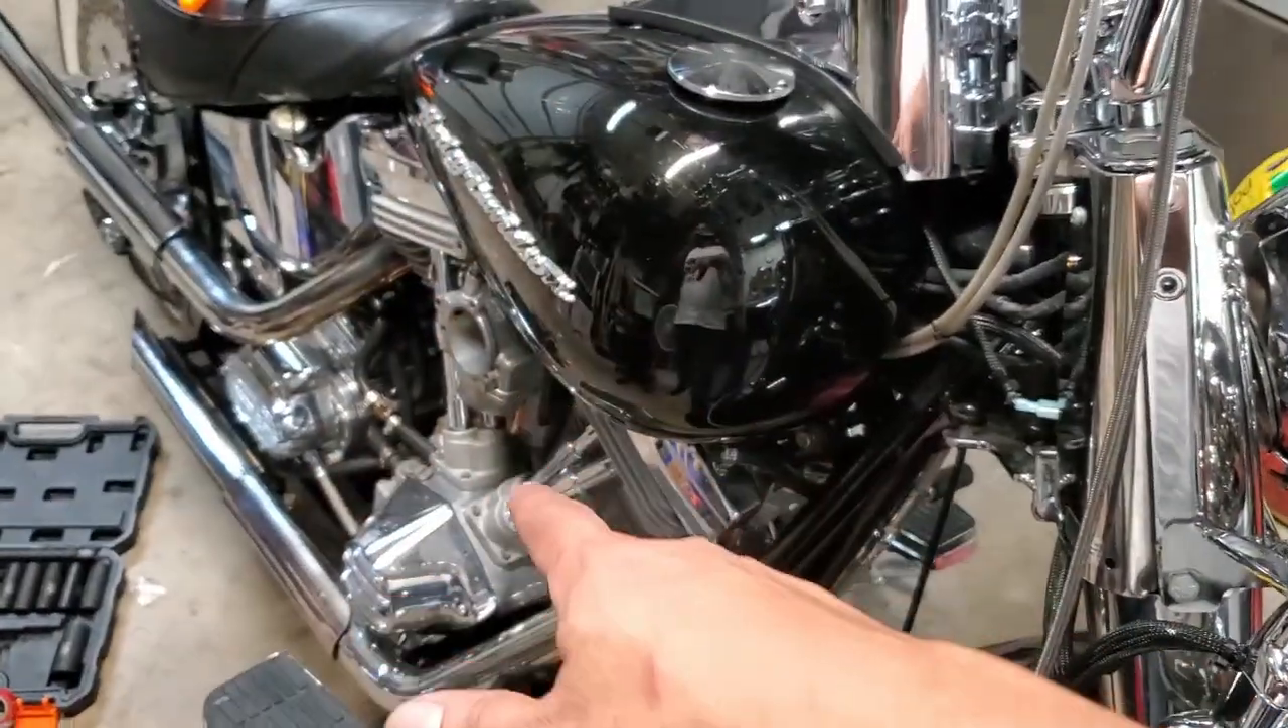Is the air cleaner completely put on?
No.